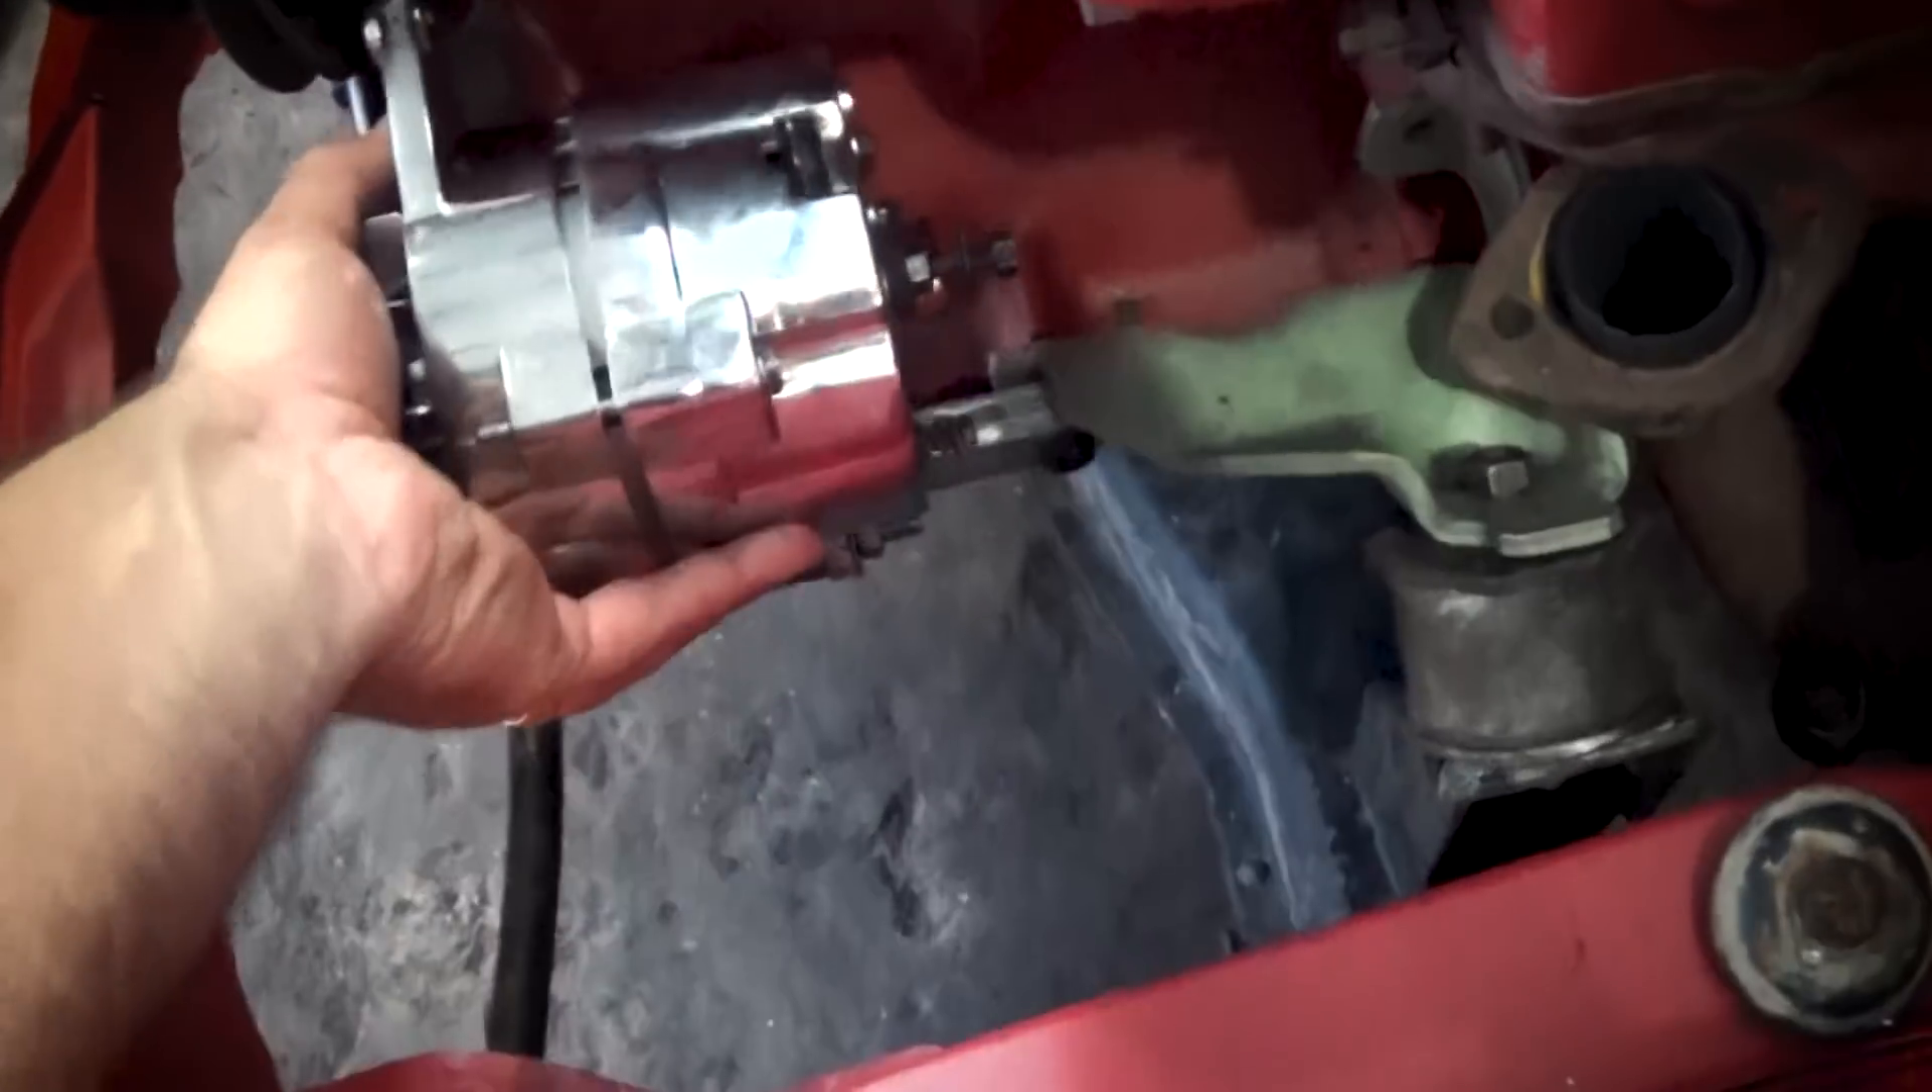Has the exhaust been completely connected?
No.